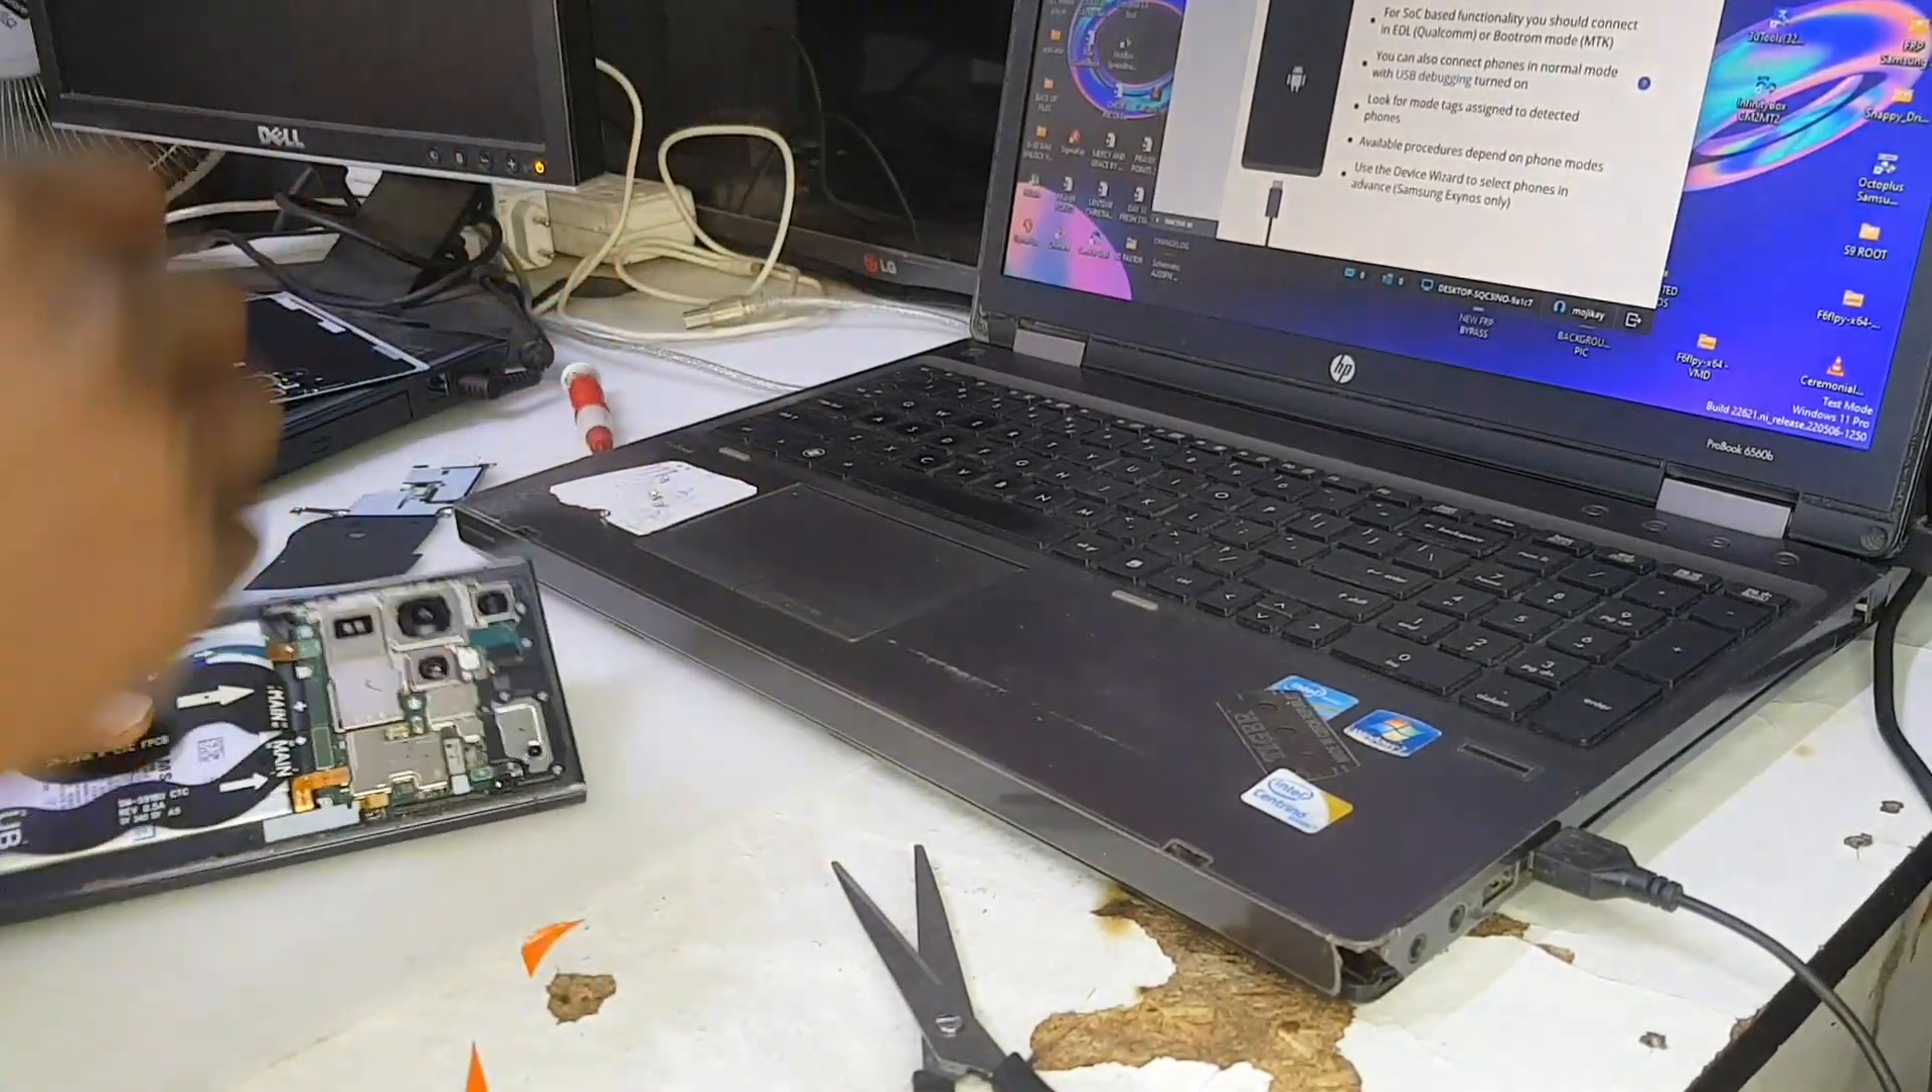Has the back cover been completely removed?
Yes.